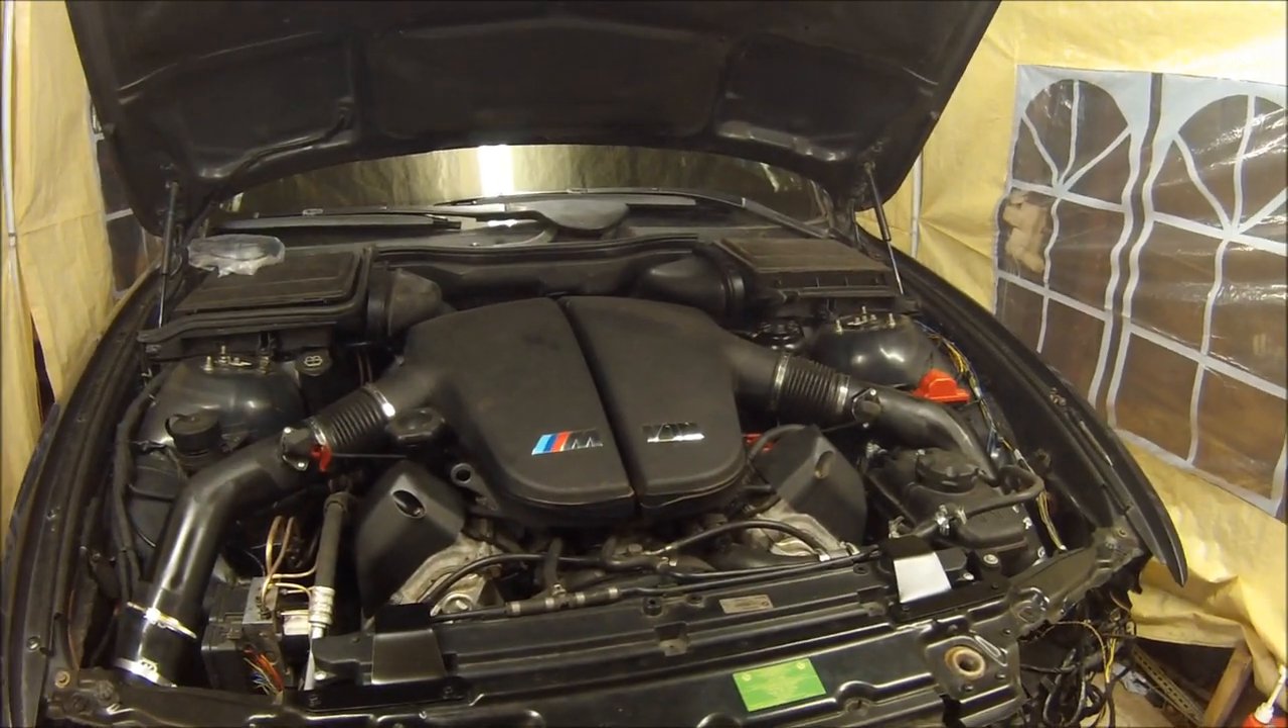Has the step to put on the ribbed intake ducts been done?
Yes.